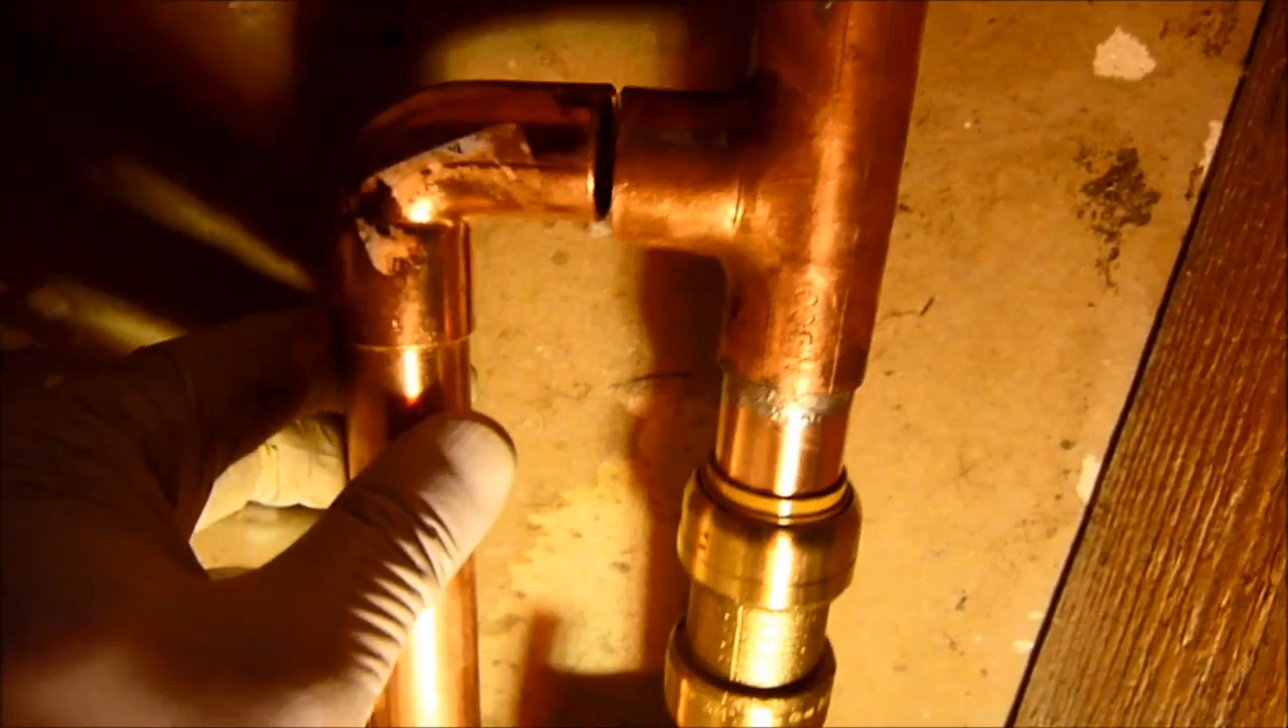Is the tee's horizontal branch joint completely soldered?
No.